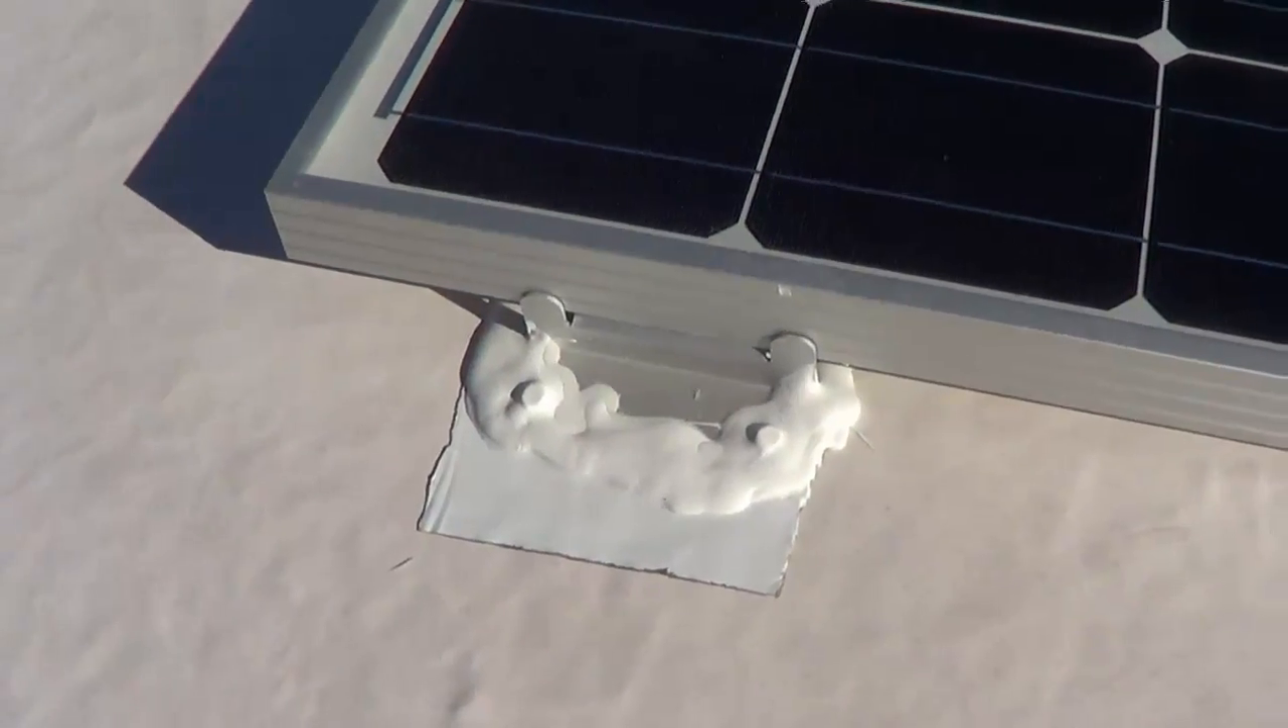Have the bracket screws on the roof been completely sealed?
Yes.